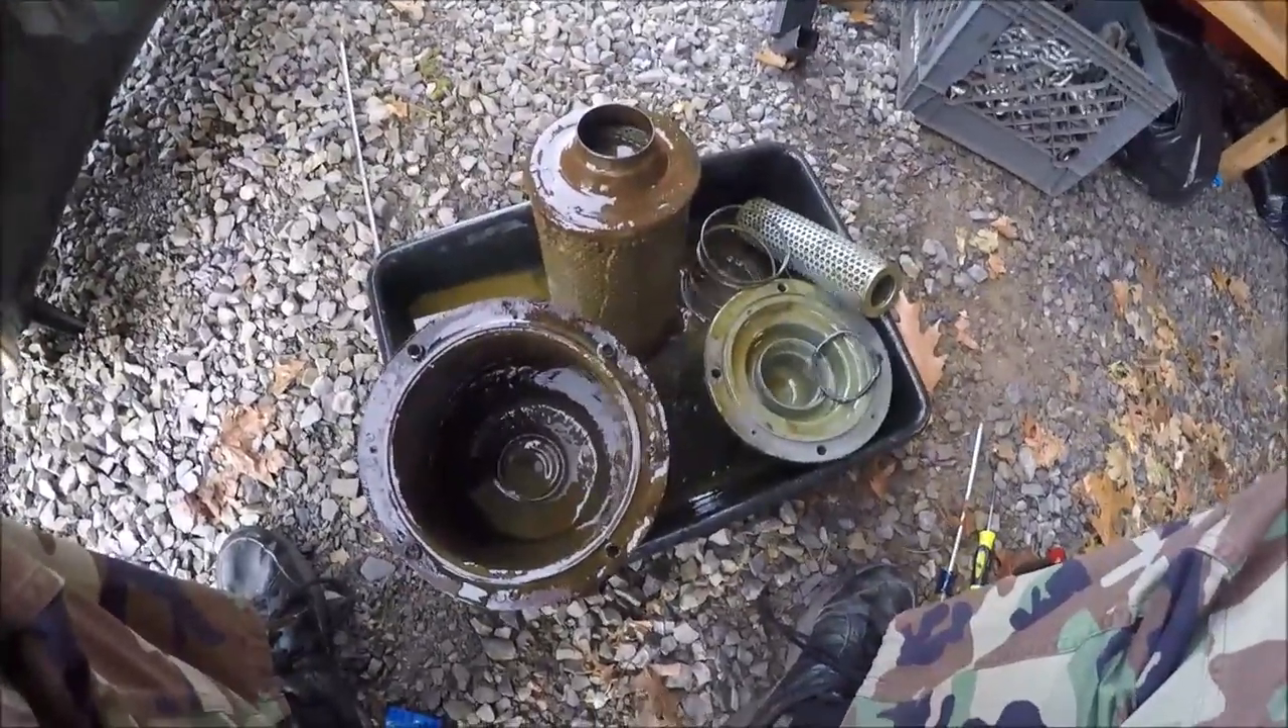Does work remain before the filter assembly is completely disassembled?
No.